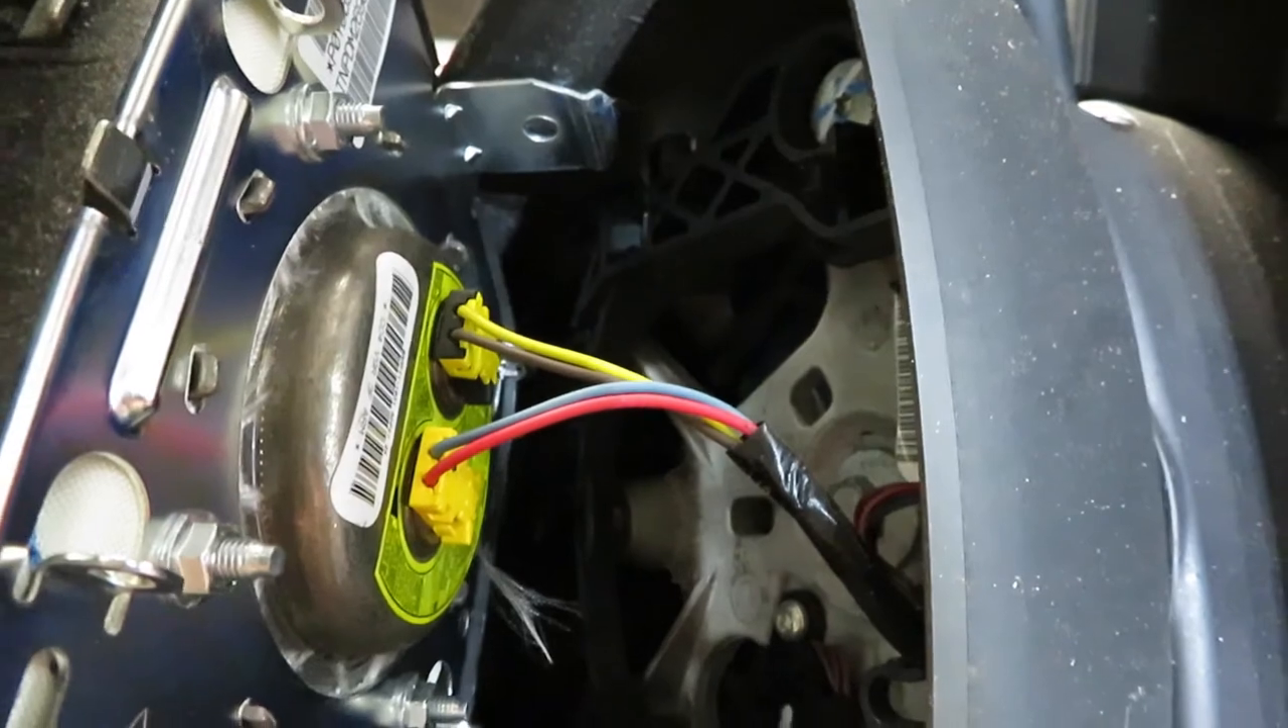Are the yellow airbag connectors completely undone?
No.